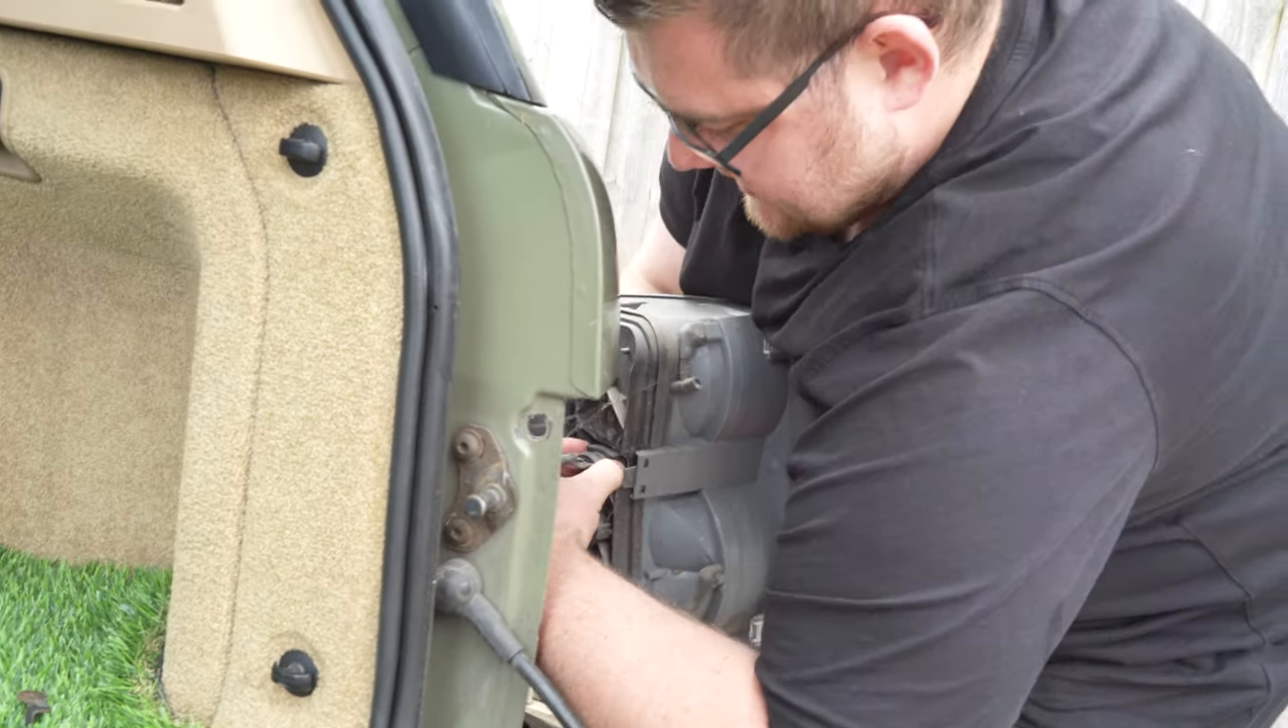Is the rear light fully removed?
No.